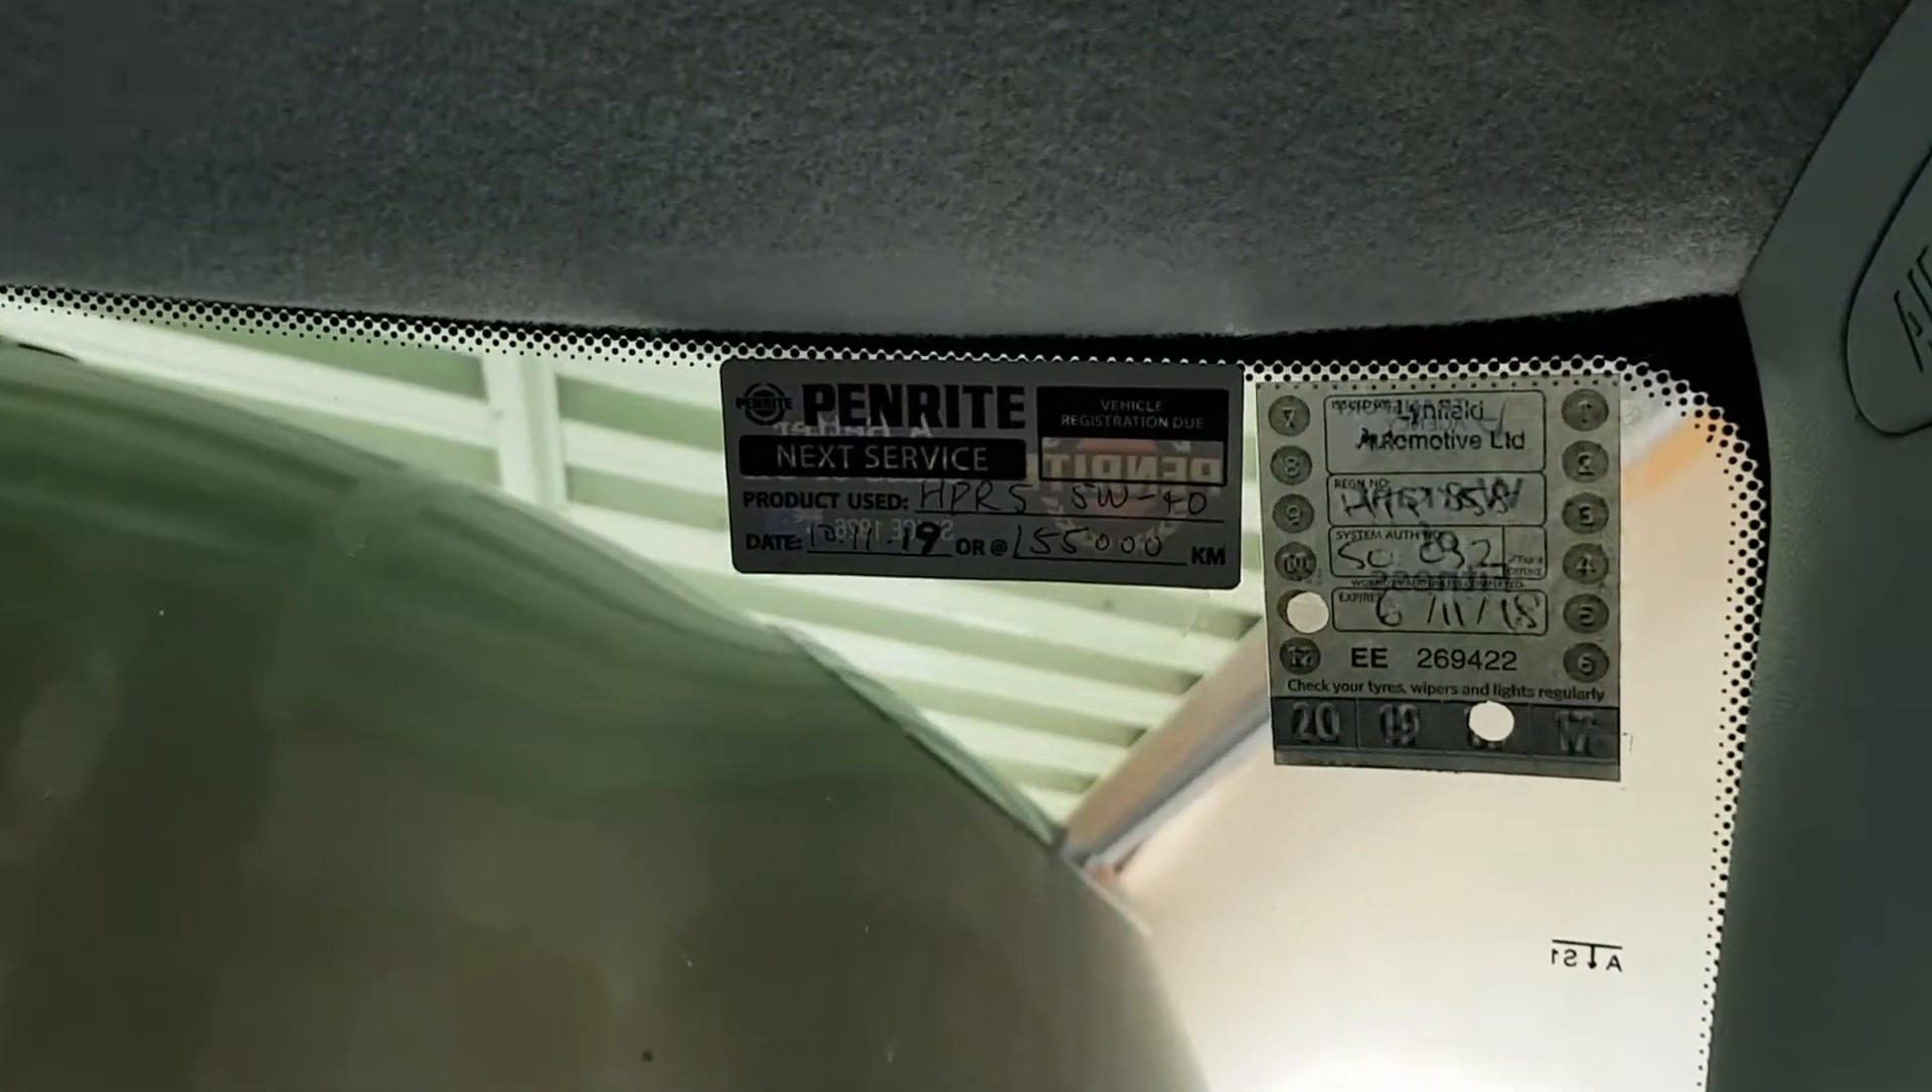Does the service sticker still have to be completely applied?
No.